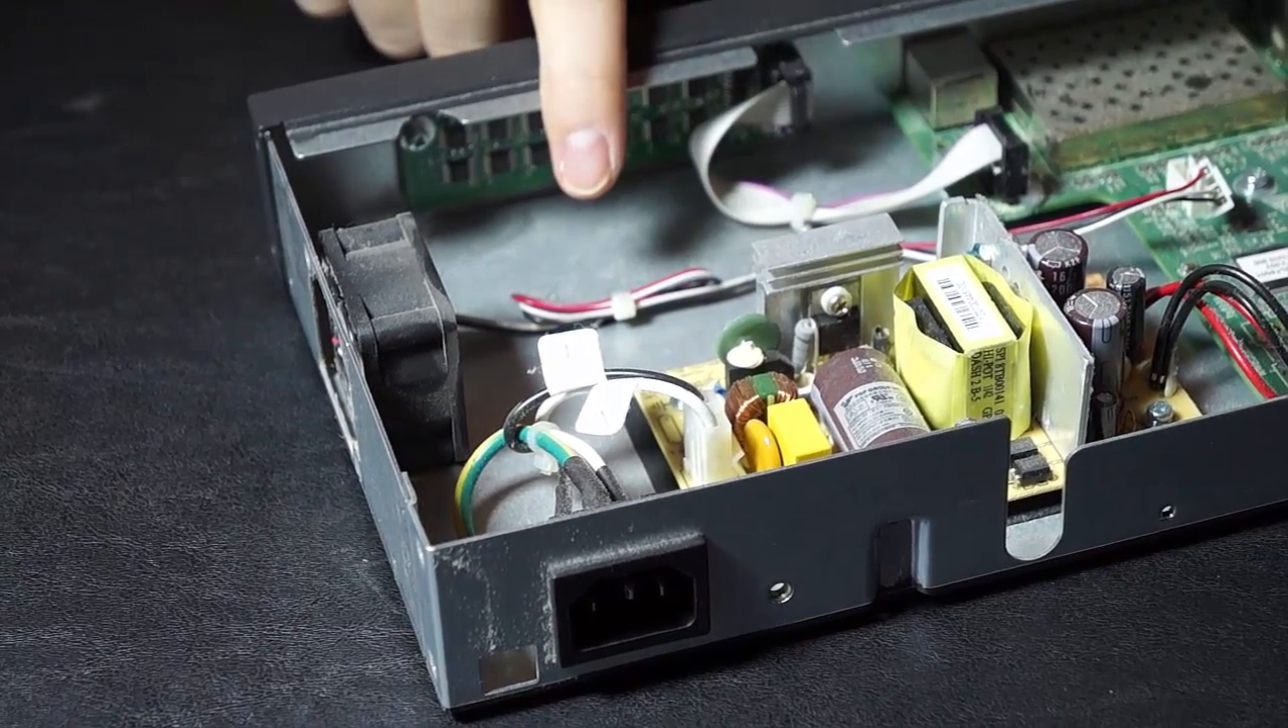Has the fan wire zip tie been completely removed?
No.